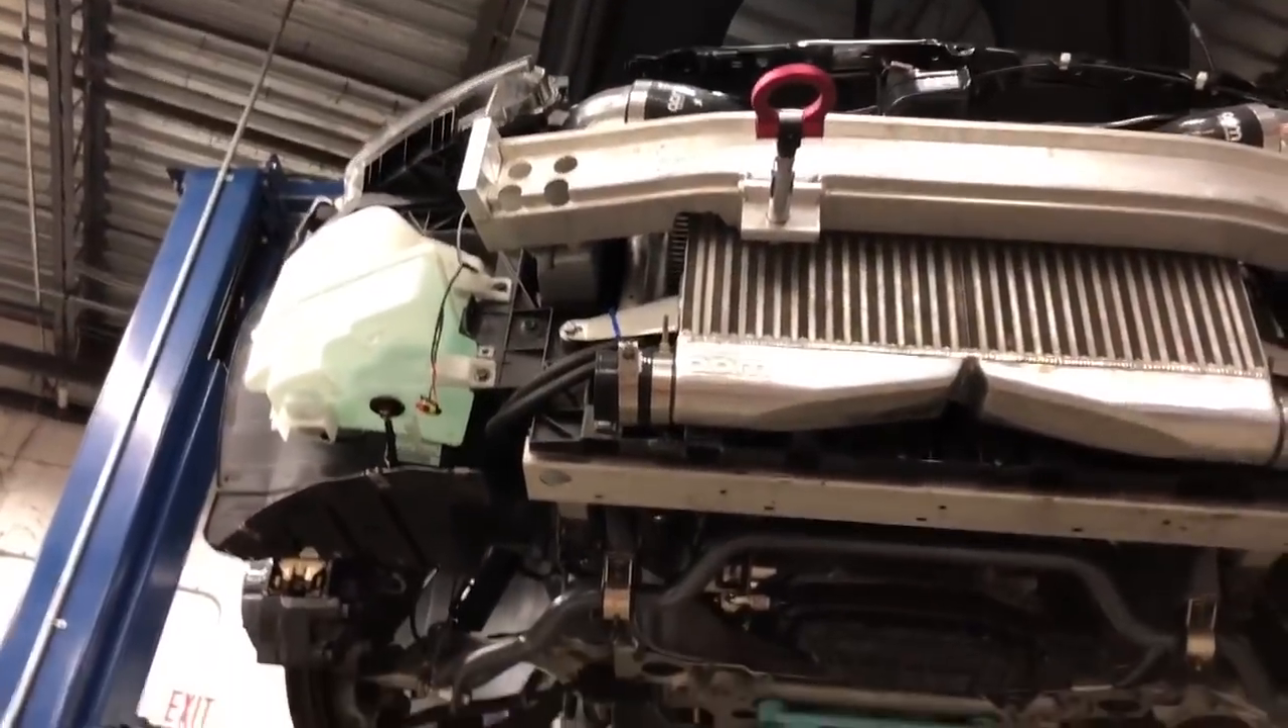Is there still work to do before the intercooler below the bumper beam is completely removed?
Yes.